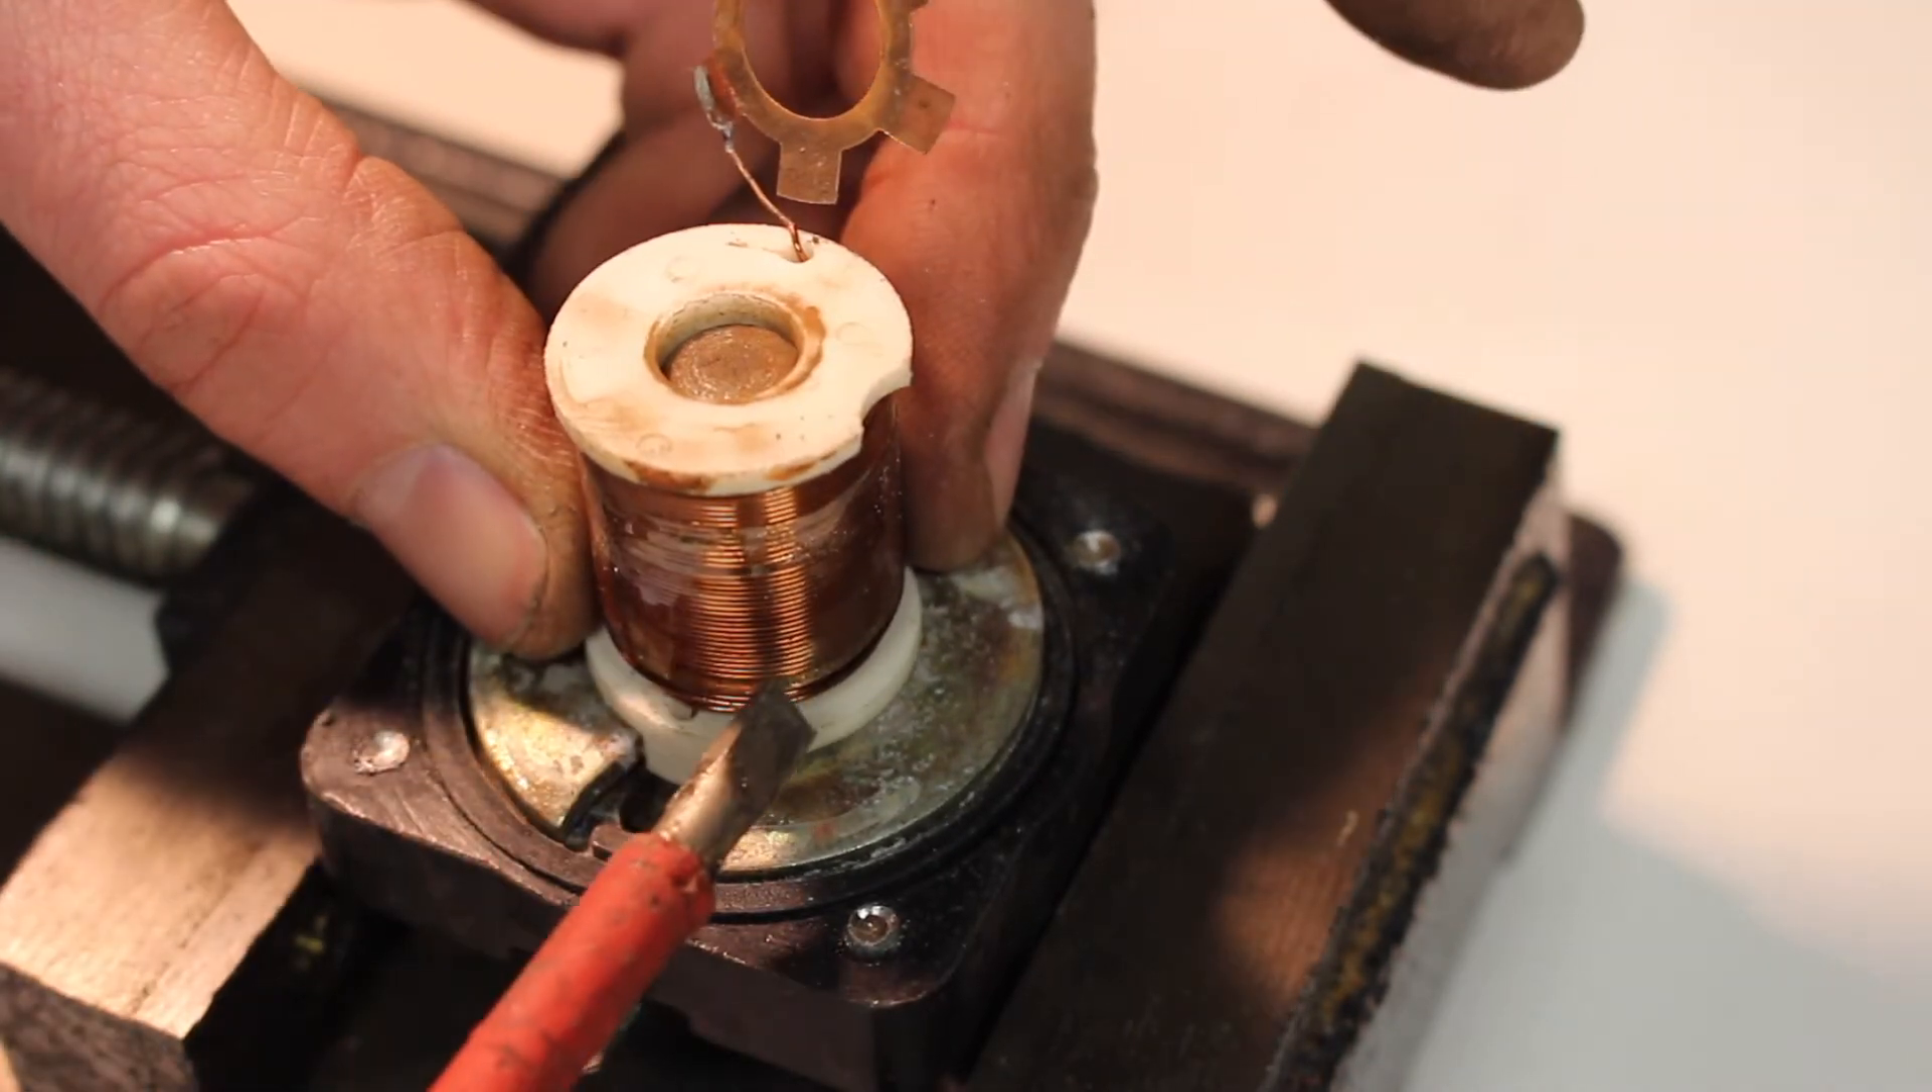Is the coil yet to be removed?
Yes.